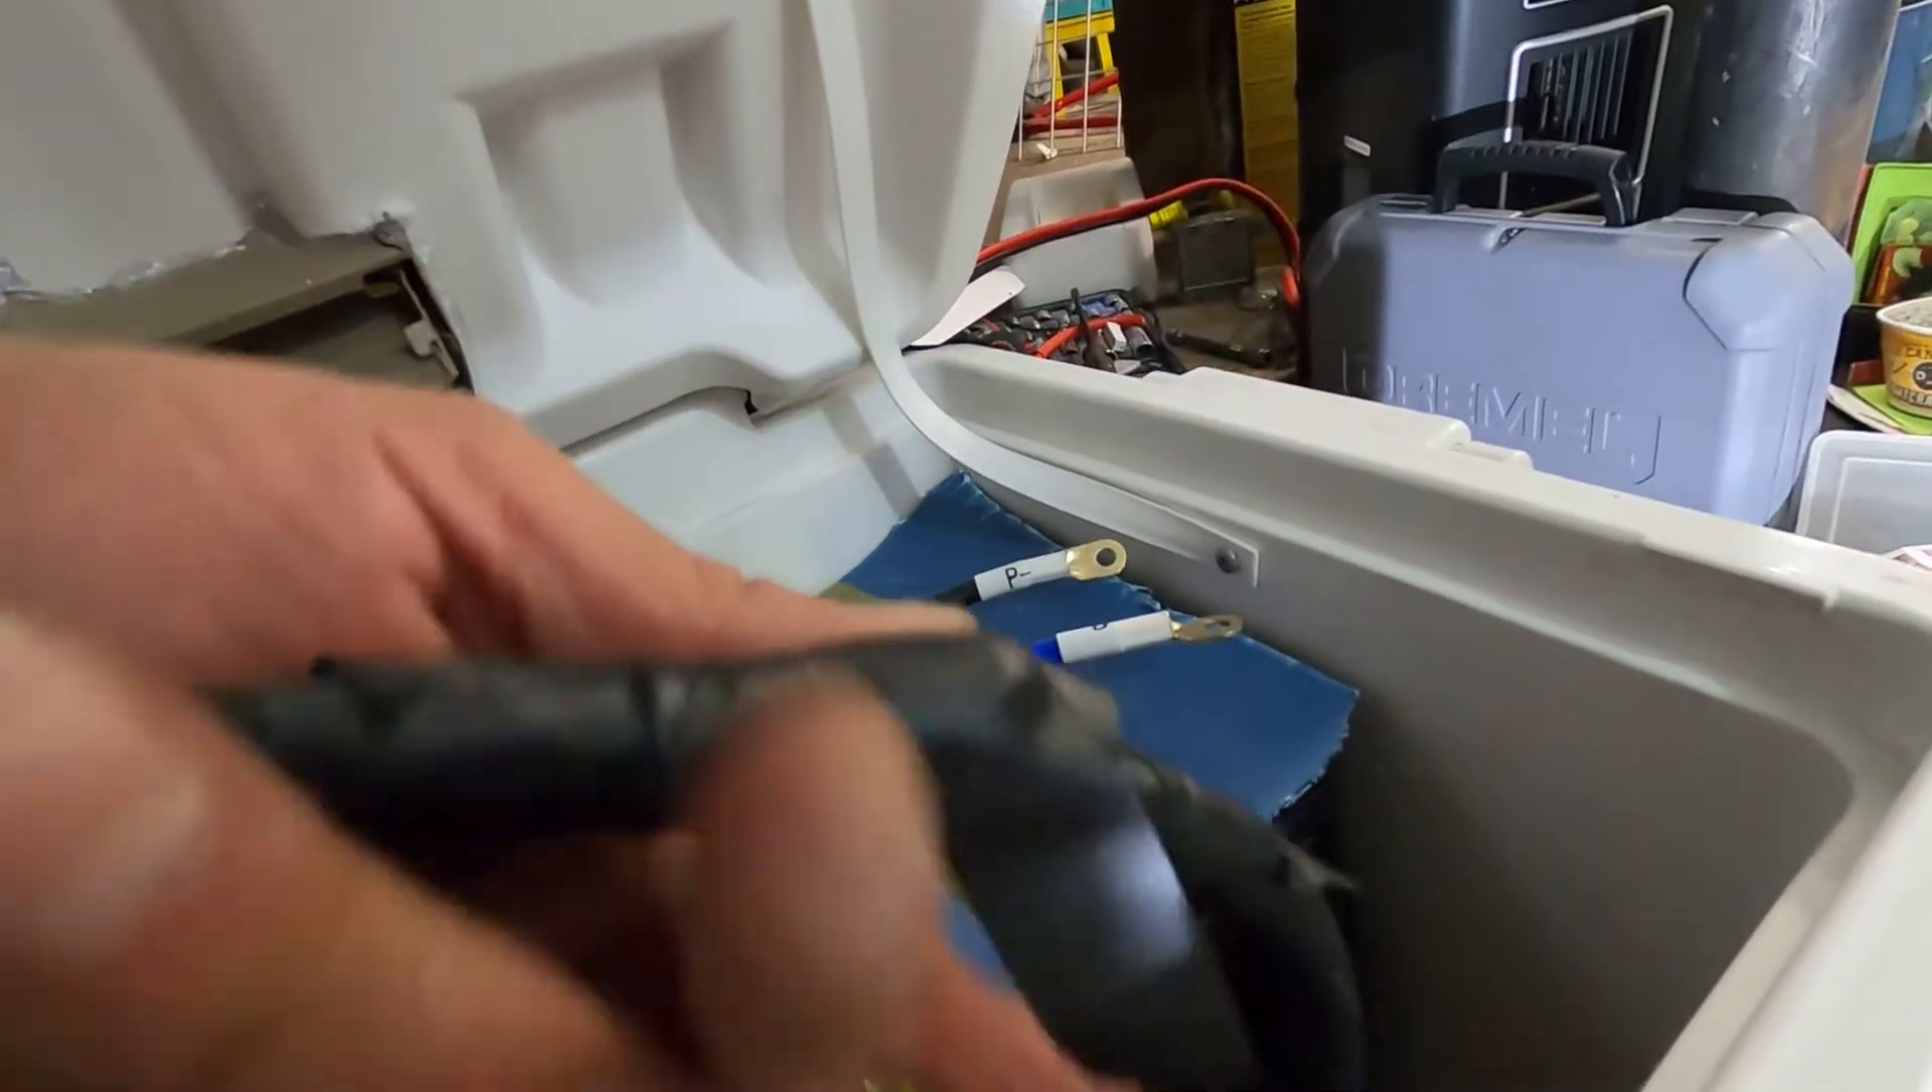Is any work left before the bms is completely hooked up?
Yes.